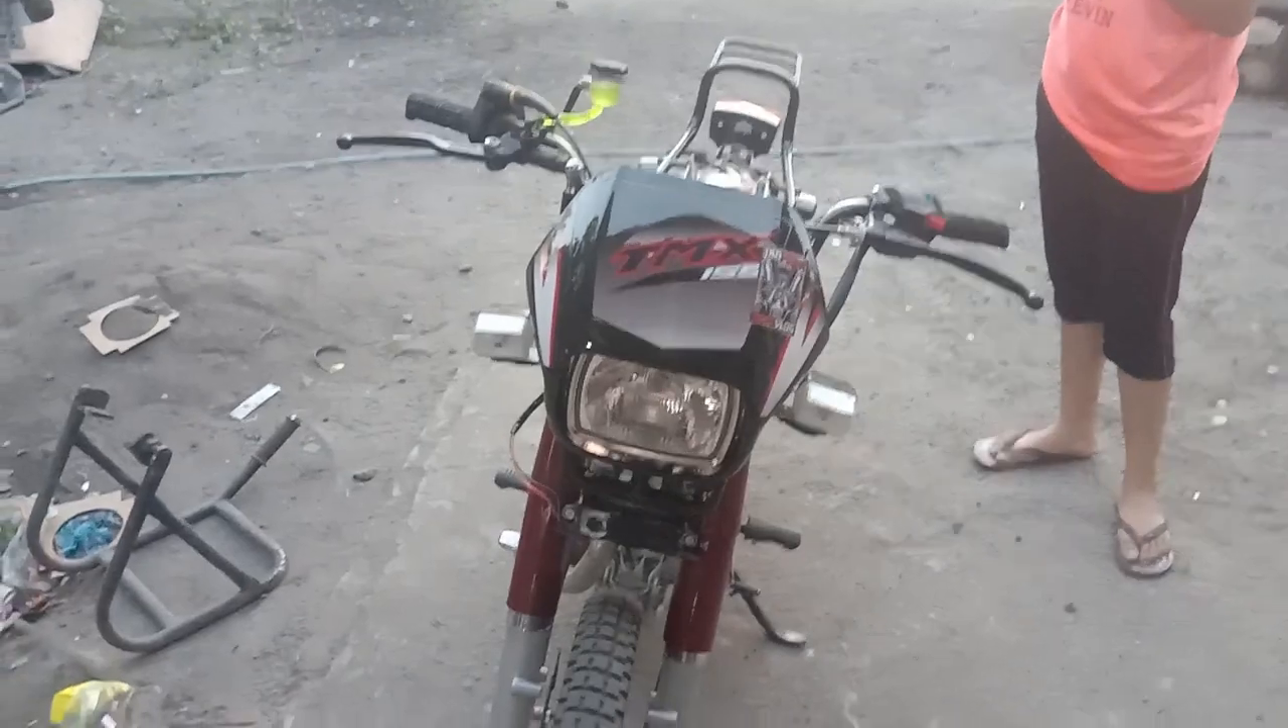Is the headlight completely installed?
Yes.